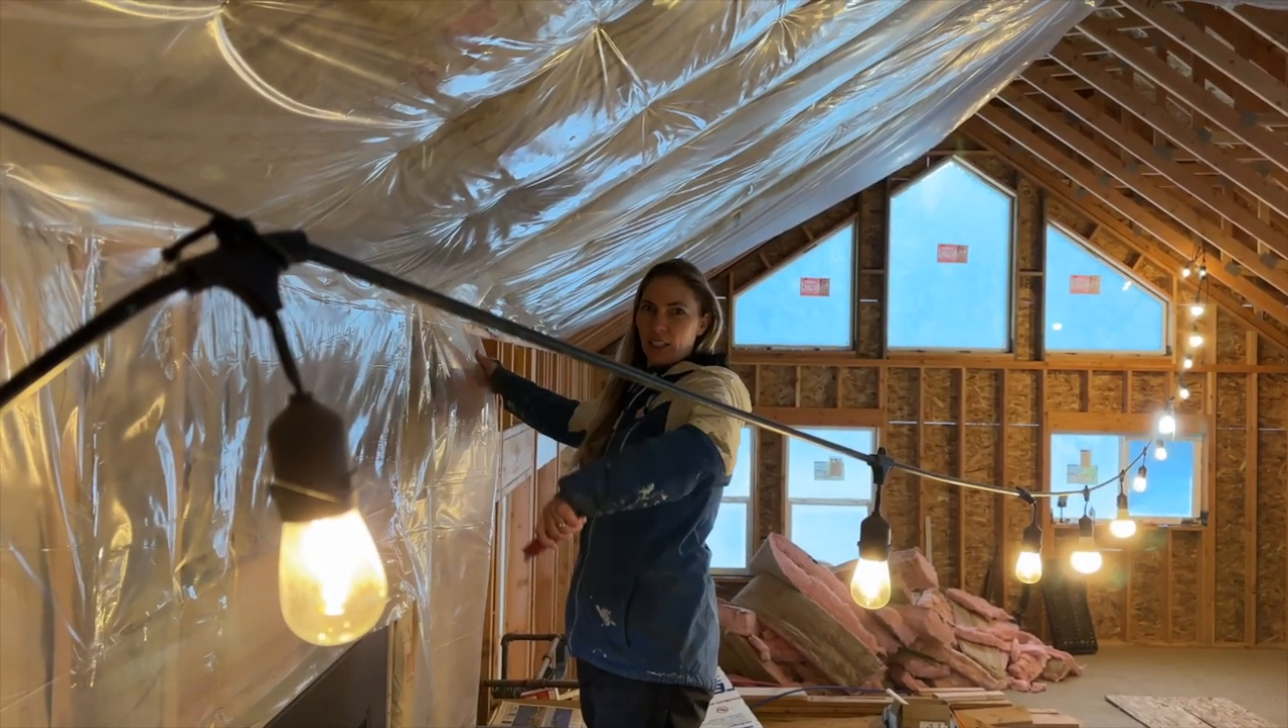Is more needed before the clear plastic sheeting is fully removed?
Yes.